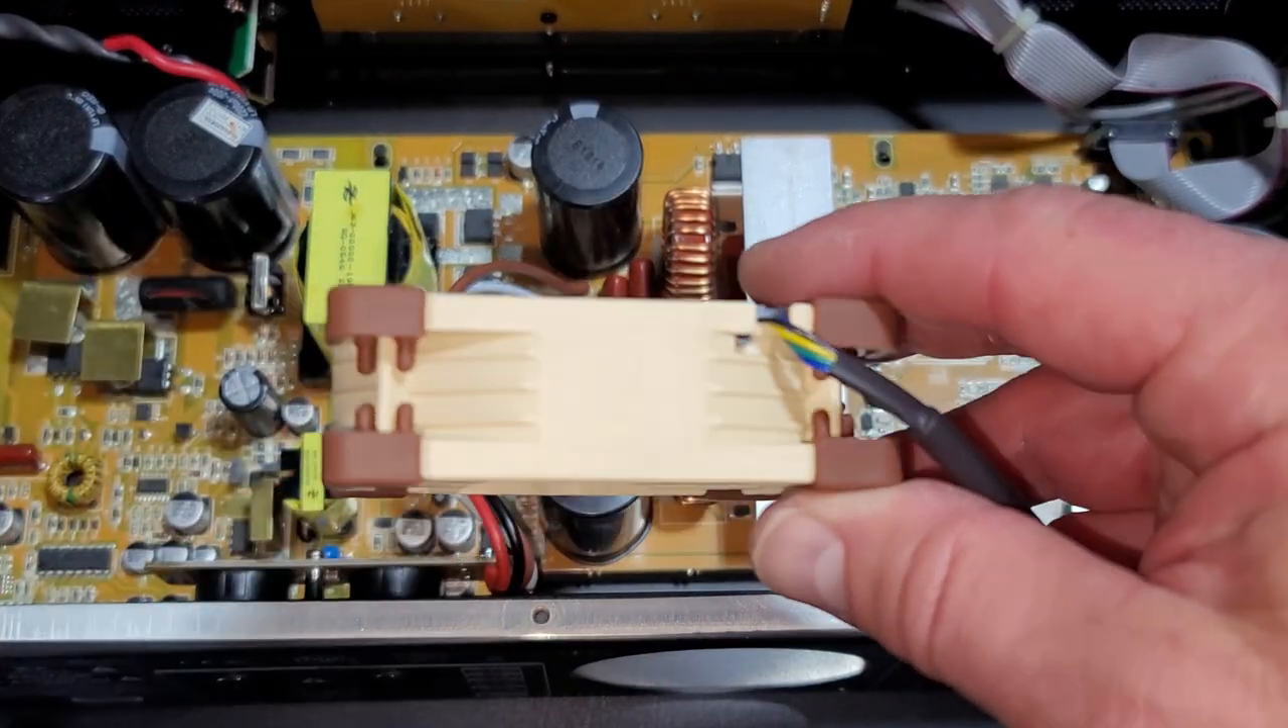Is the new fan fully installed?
No.